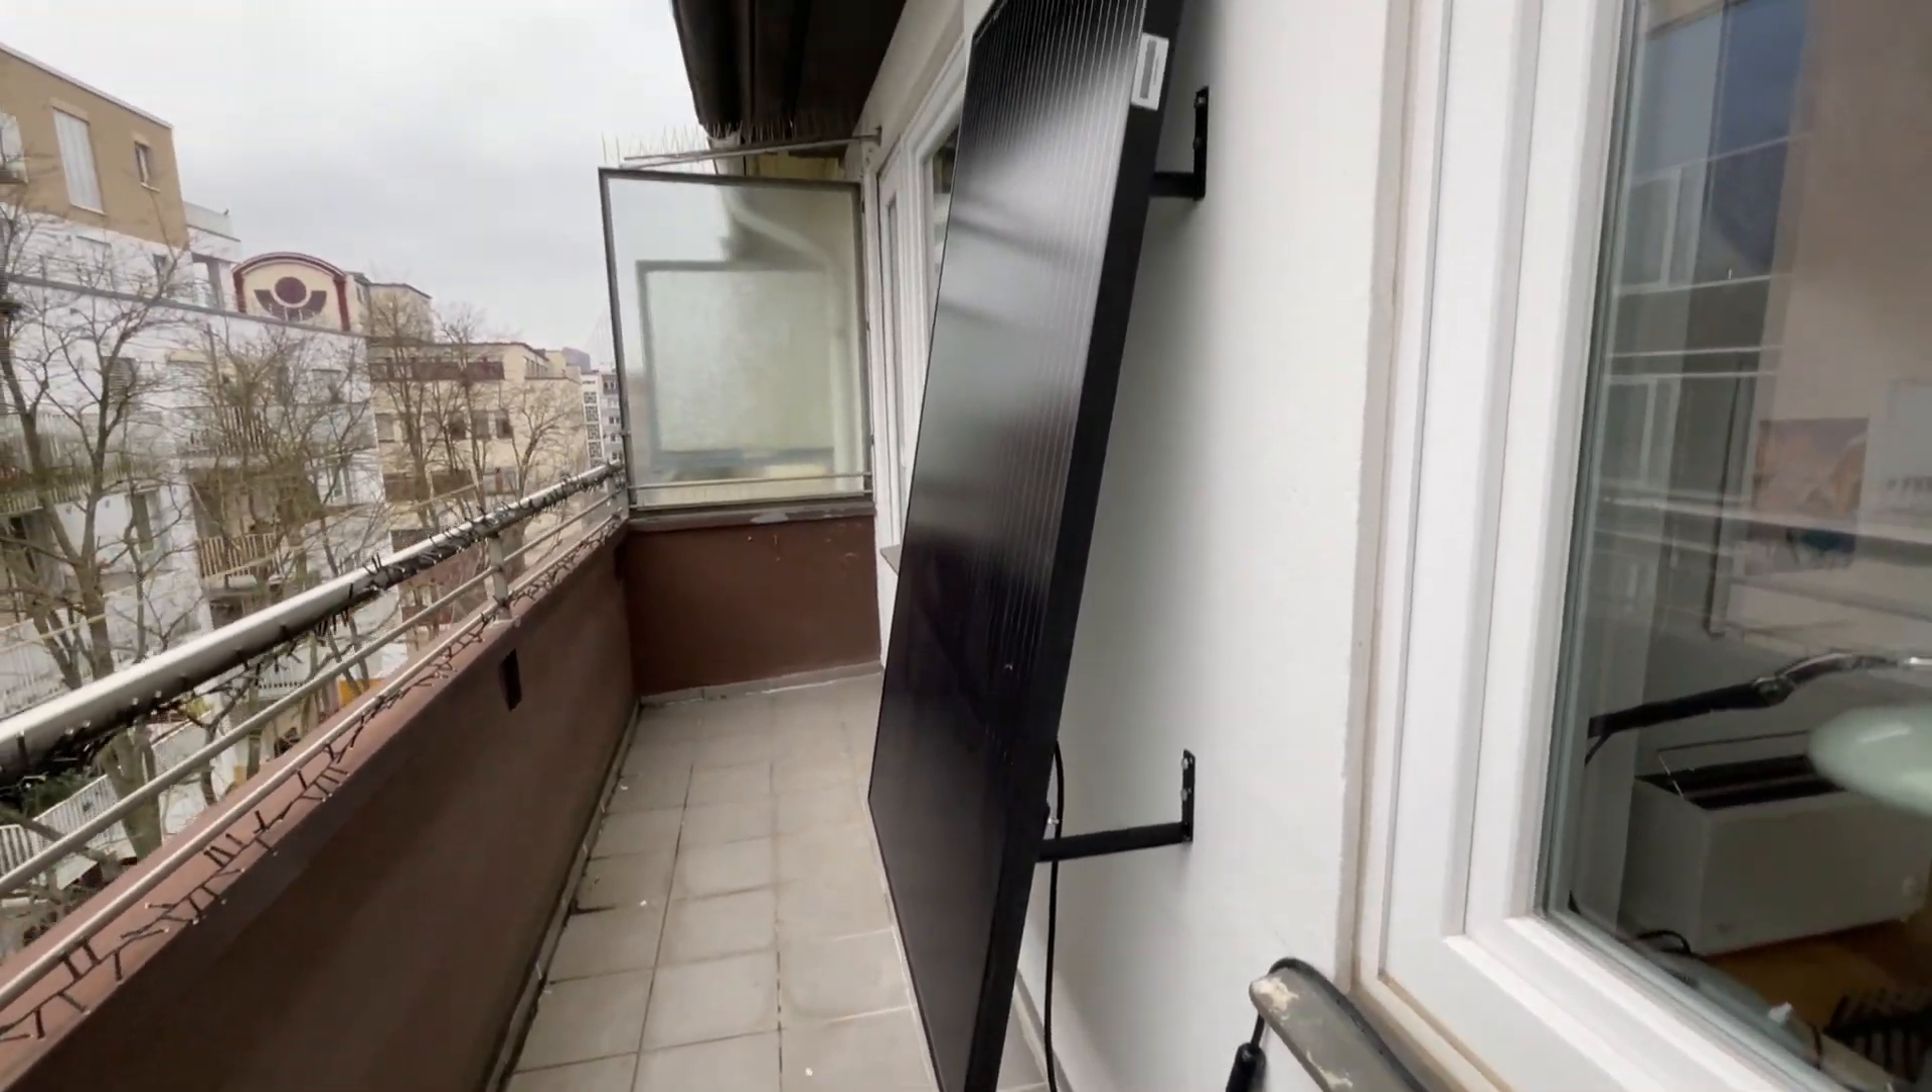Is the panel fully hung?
Yes.